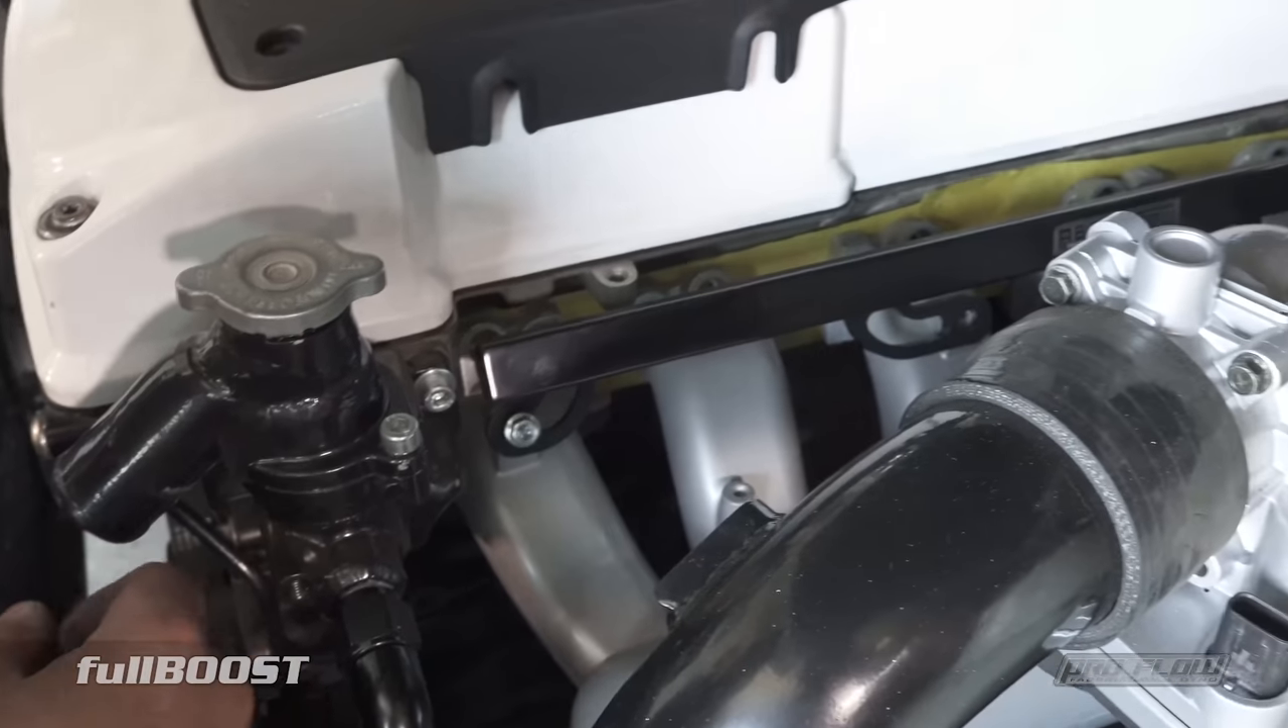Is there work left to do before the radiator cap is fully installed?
No.